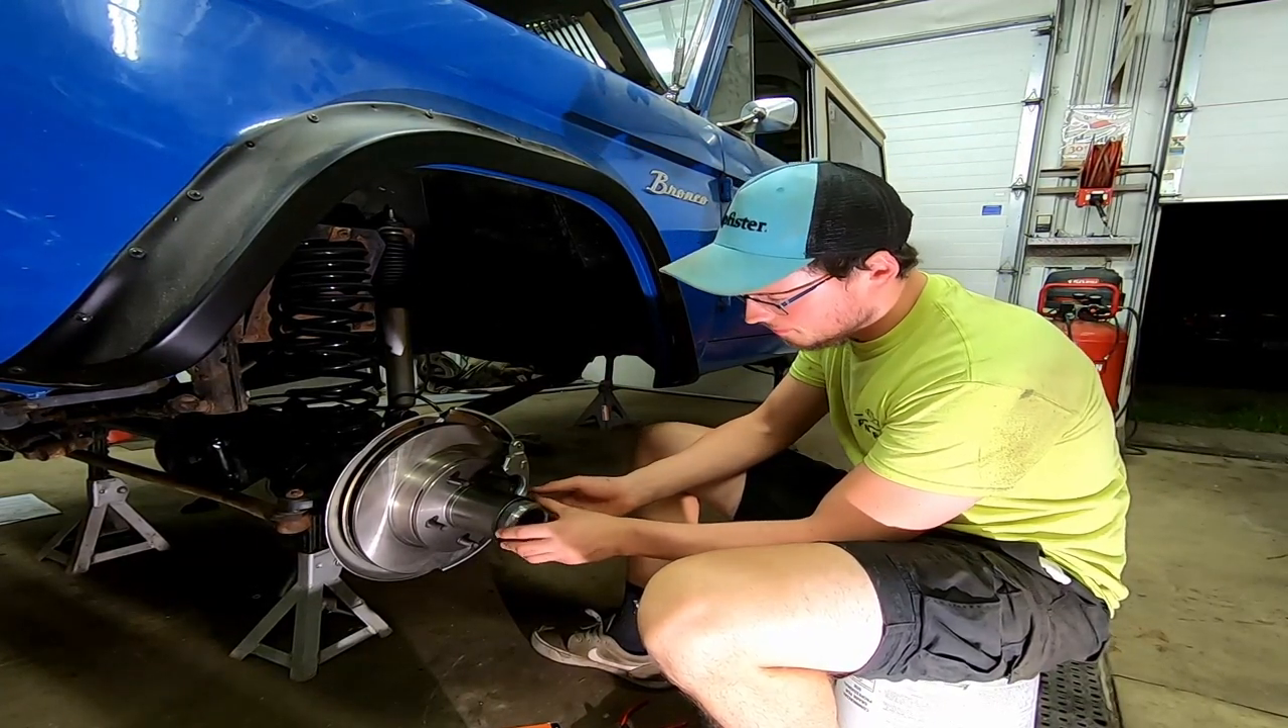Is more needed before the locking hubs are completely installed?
Yes.